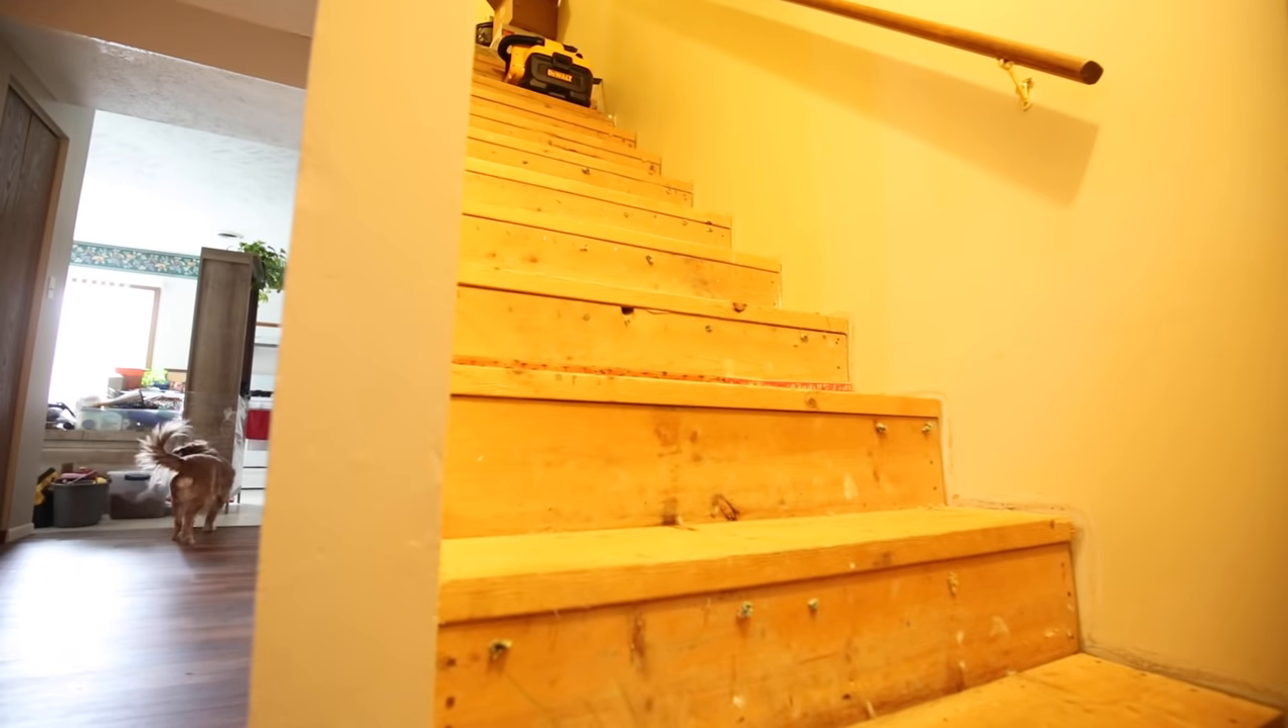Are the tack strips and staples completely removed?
No.